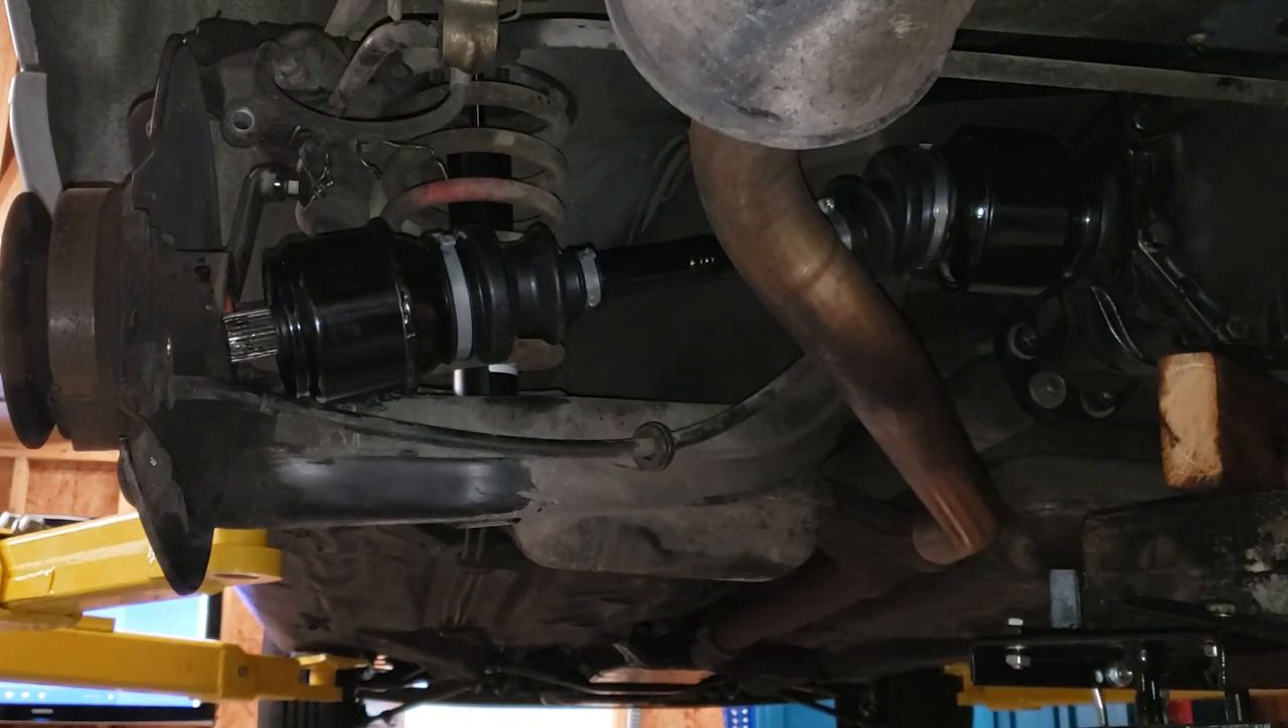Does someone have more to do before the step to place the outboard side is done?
Yes.